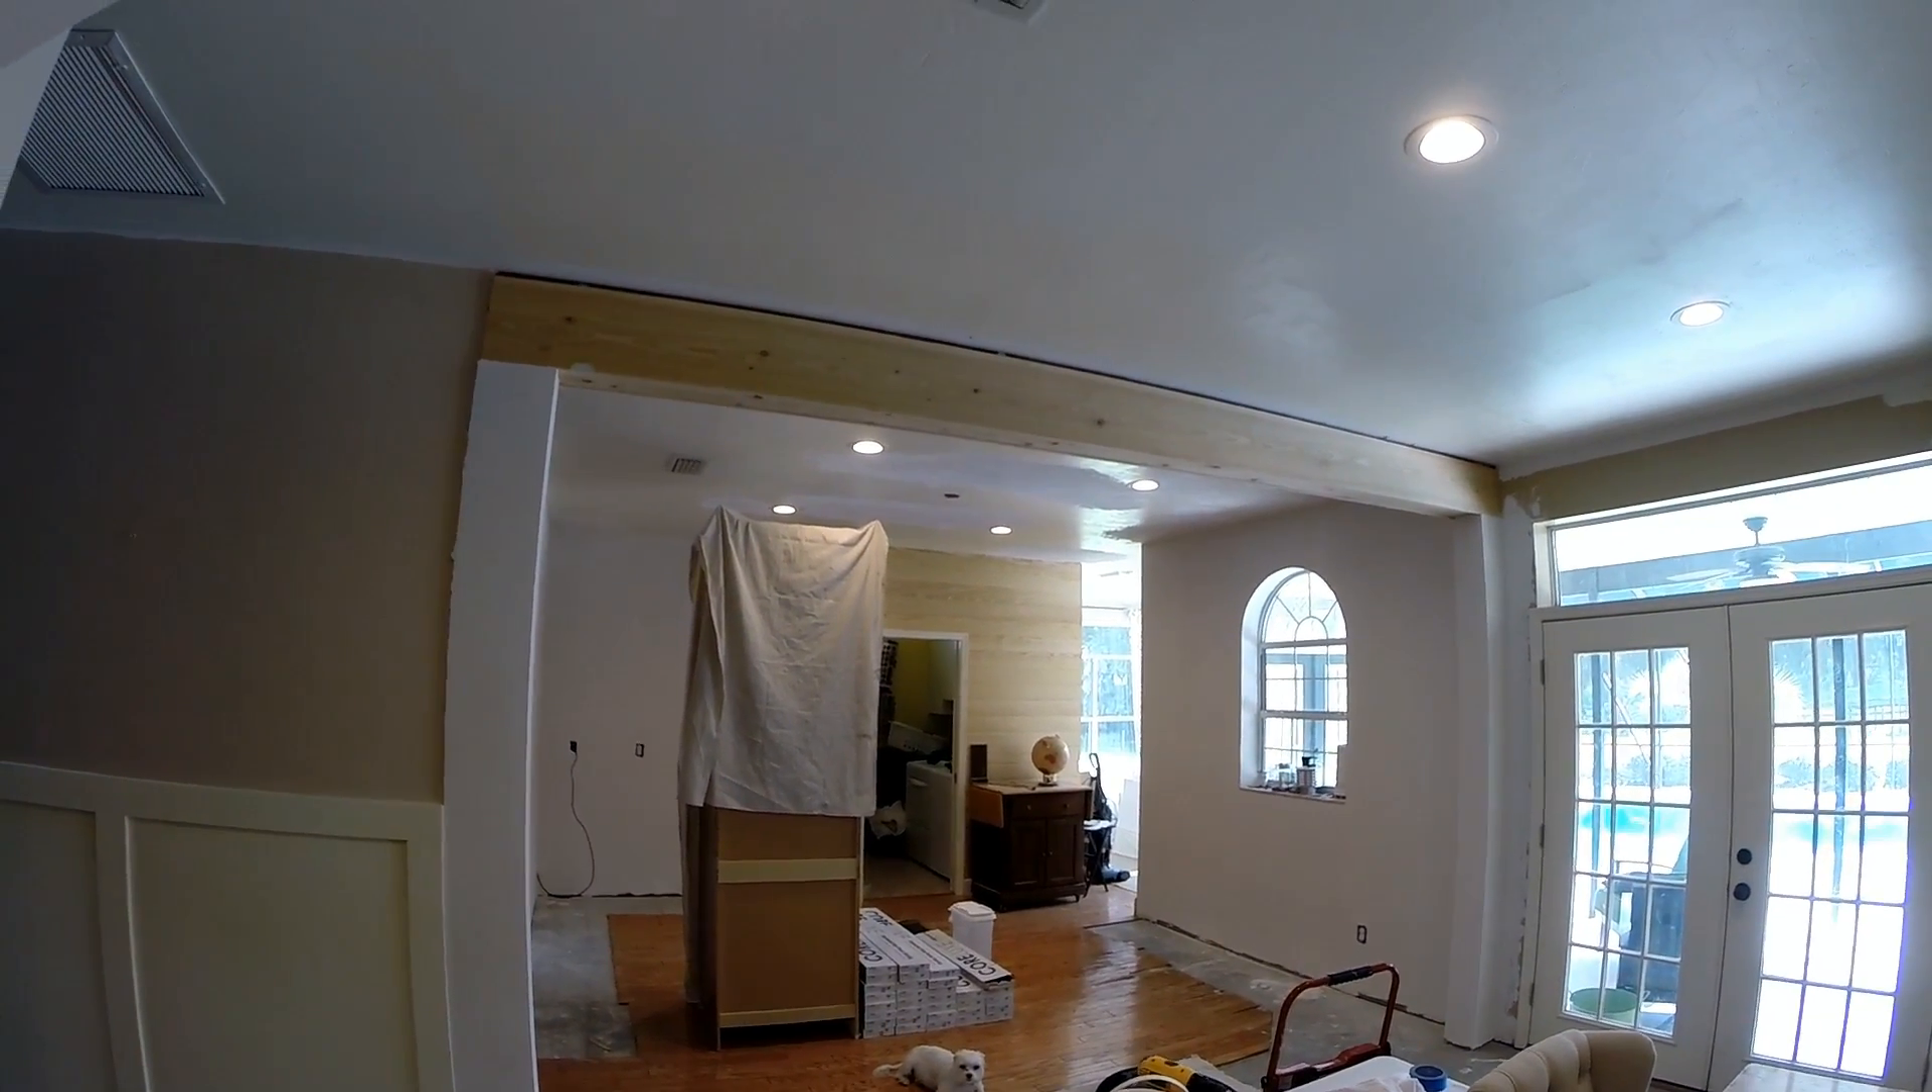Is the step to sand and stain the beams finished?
No.